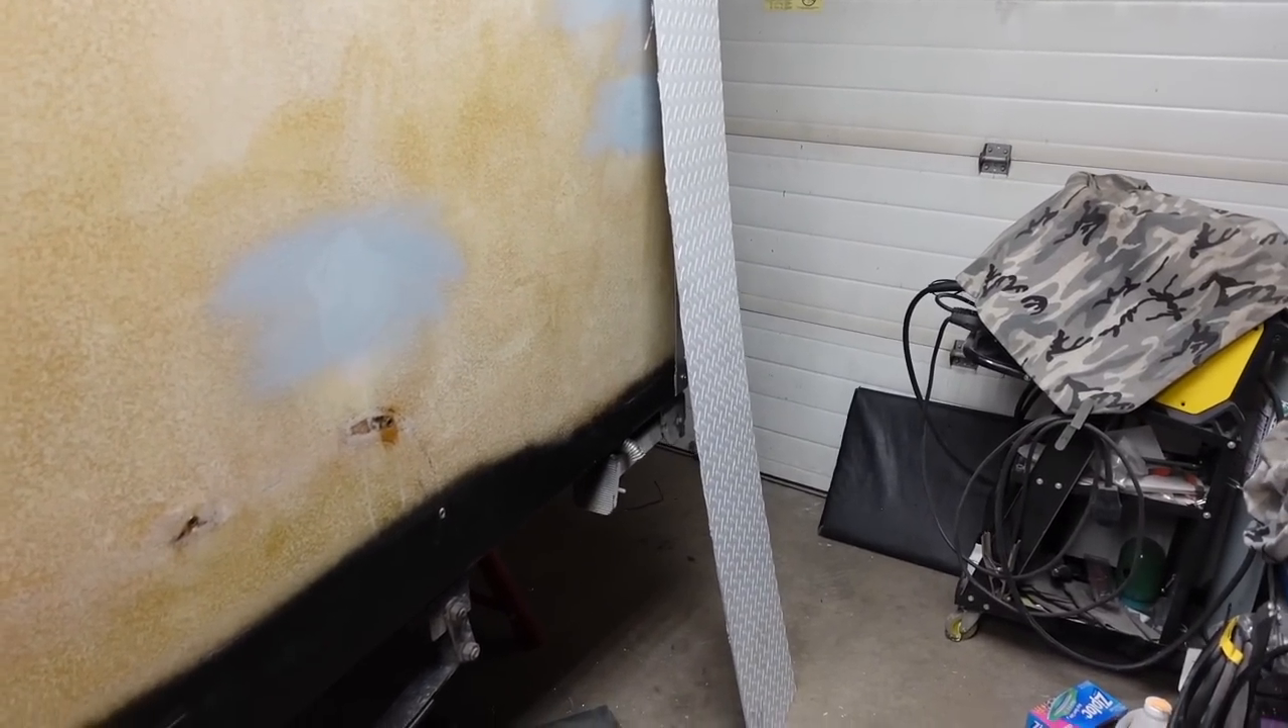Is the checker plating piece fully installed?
No.